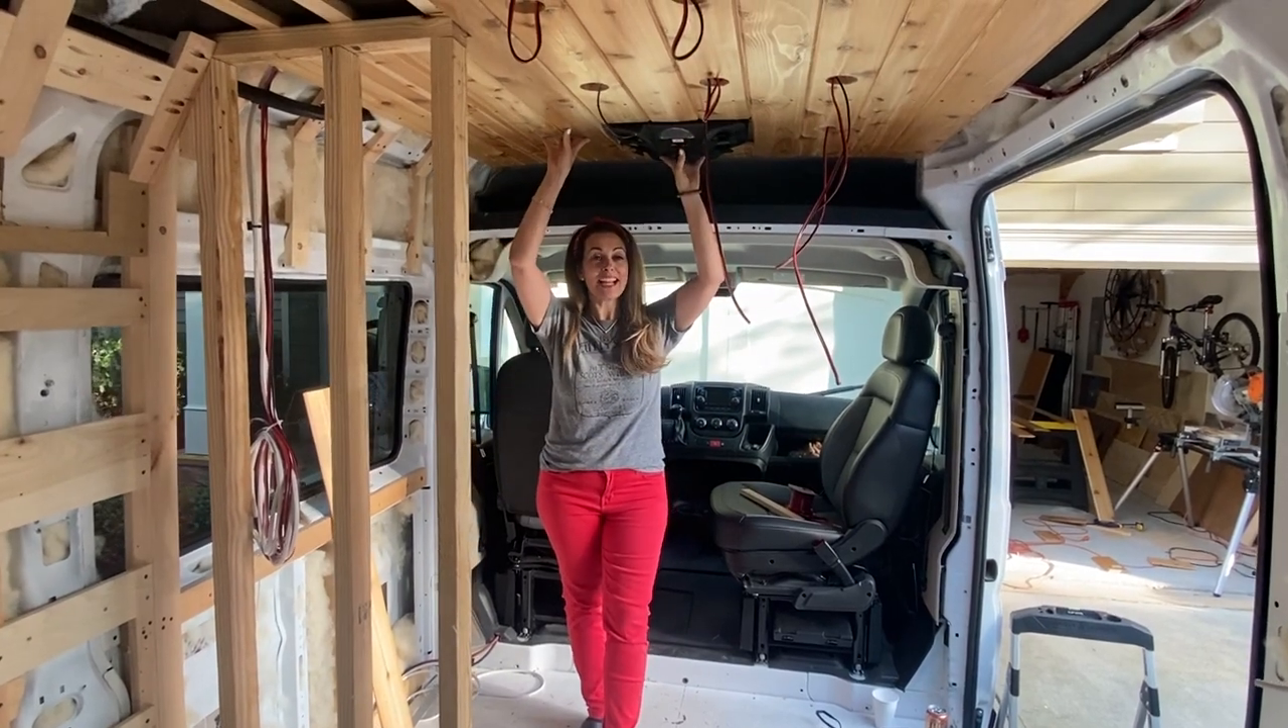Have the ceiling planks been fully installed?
Yes.